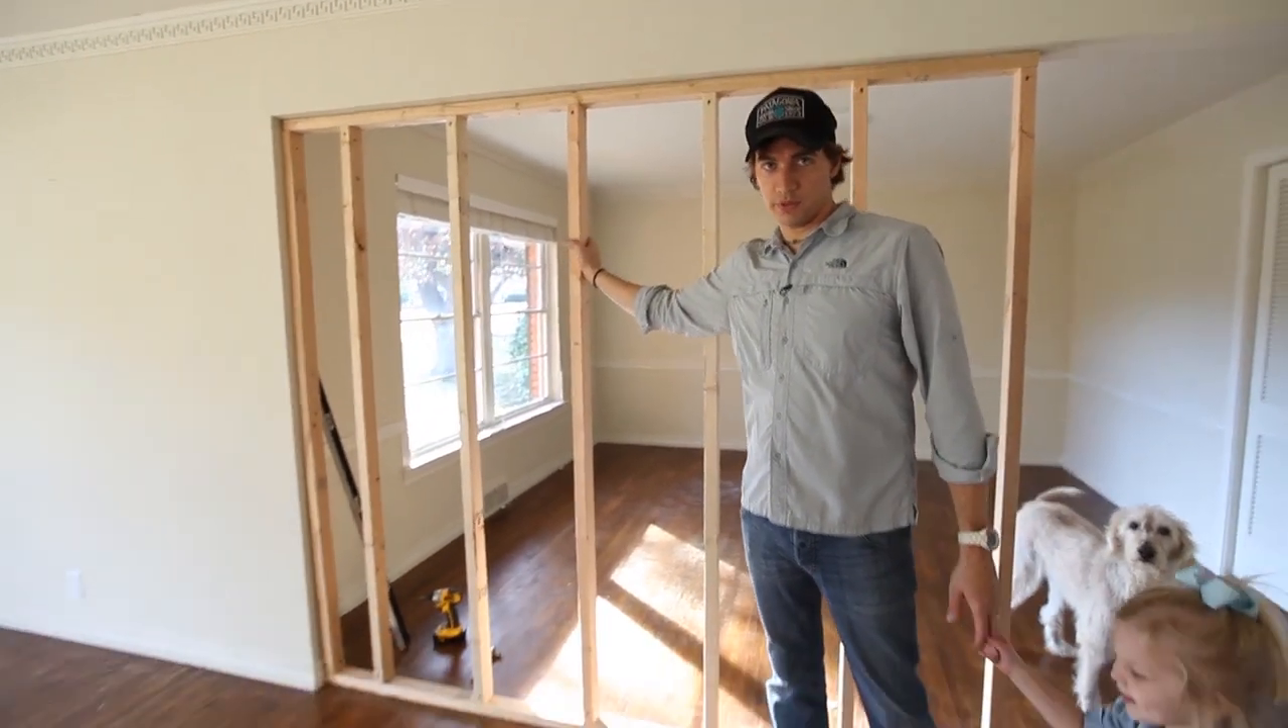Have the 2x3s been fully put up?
Yes.